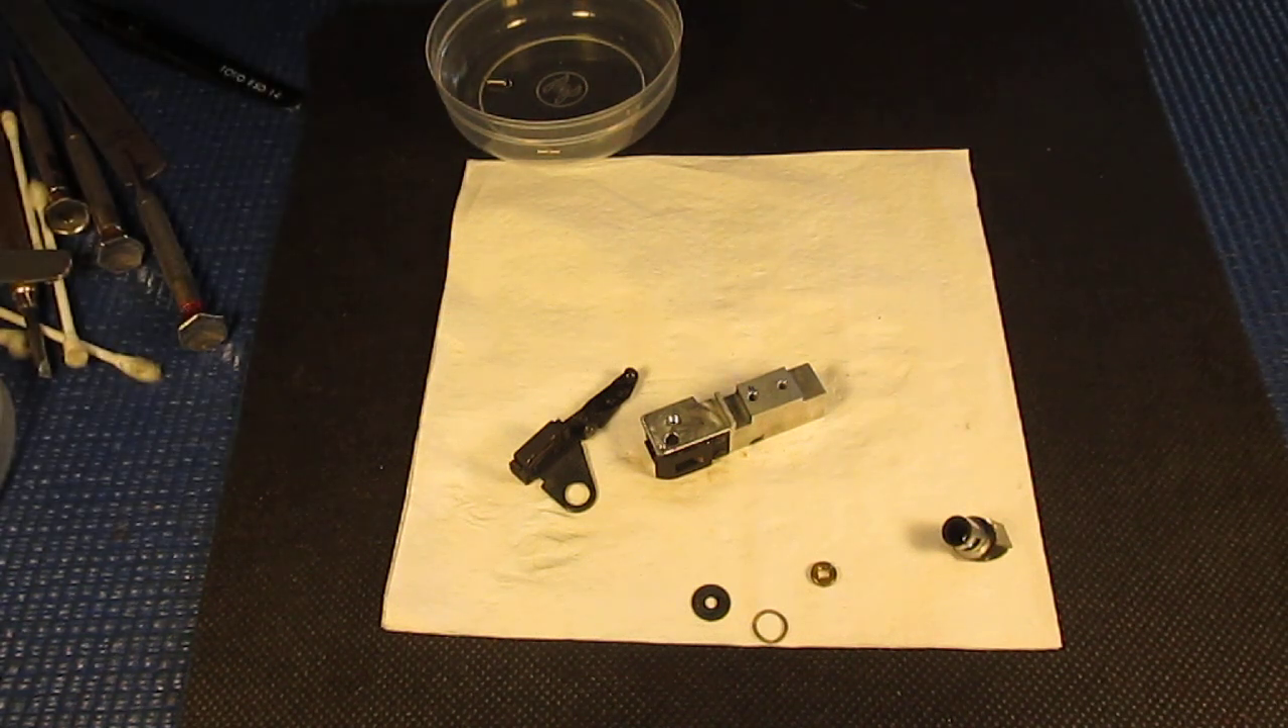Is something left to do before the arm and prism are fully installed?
Yes.